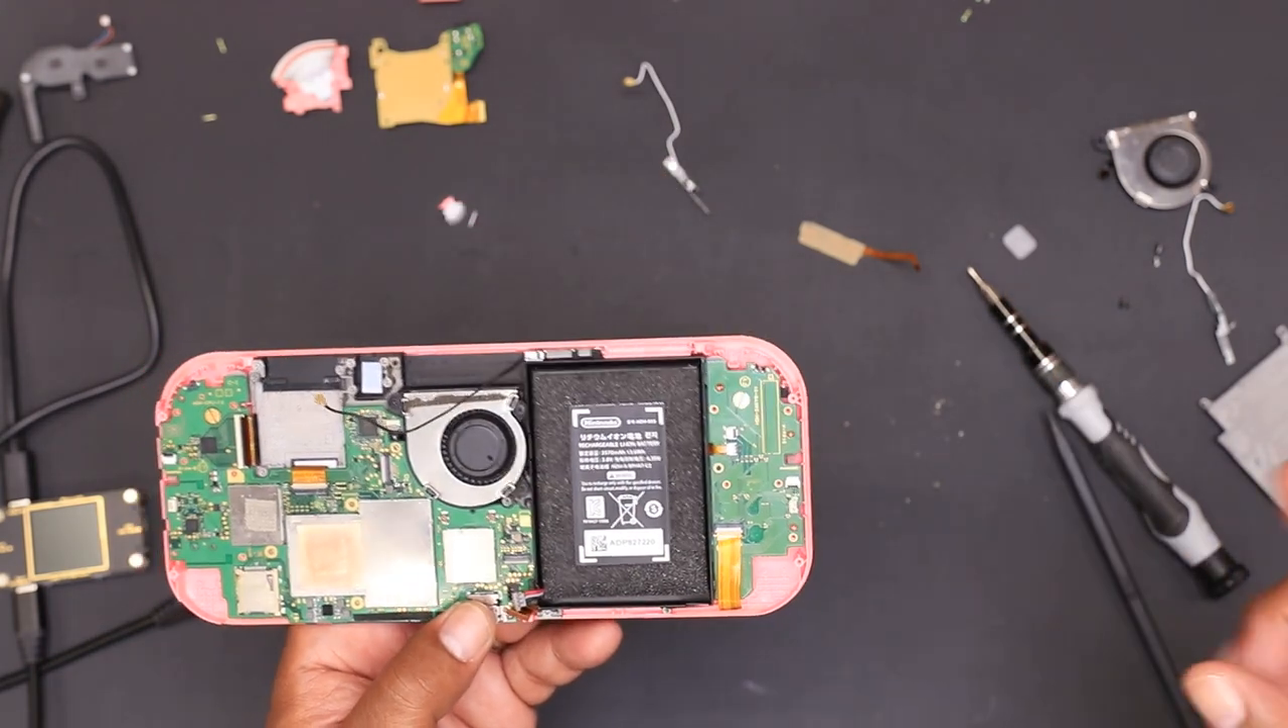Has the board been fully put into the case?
Yes.